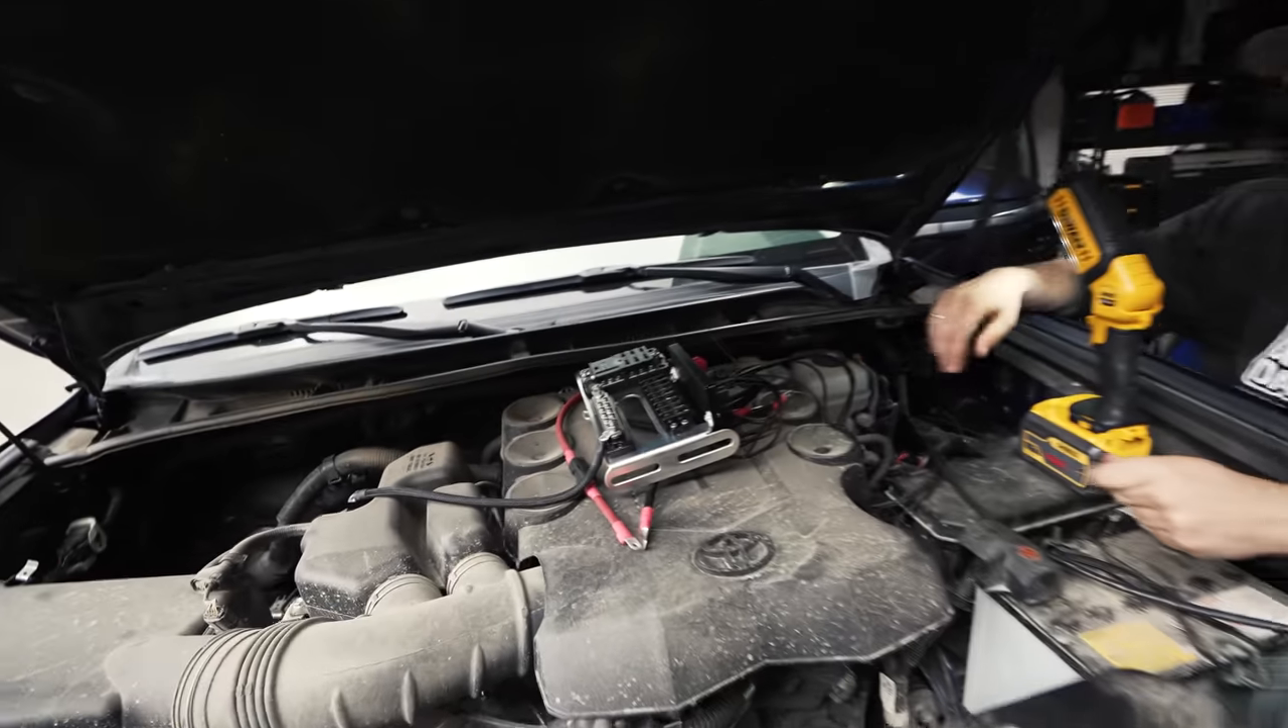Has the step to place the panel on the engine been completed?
Yes.